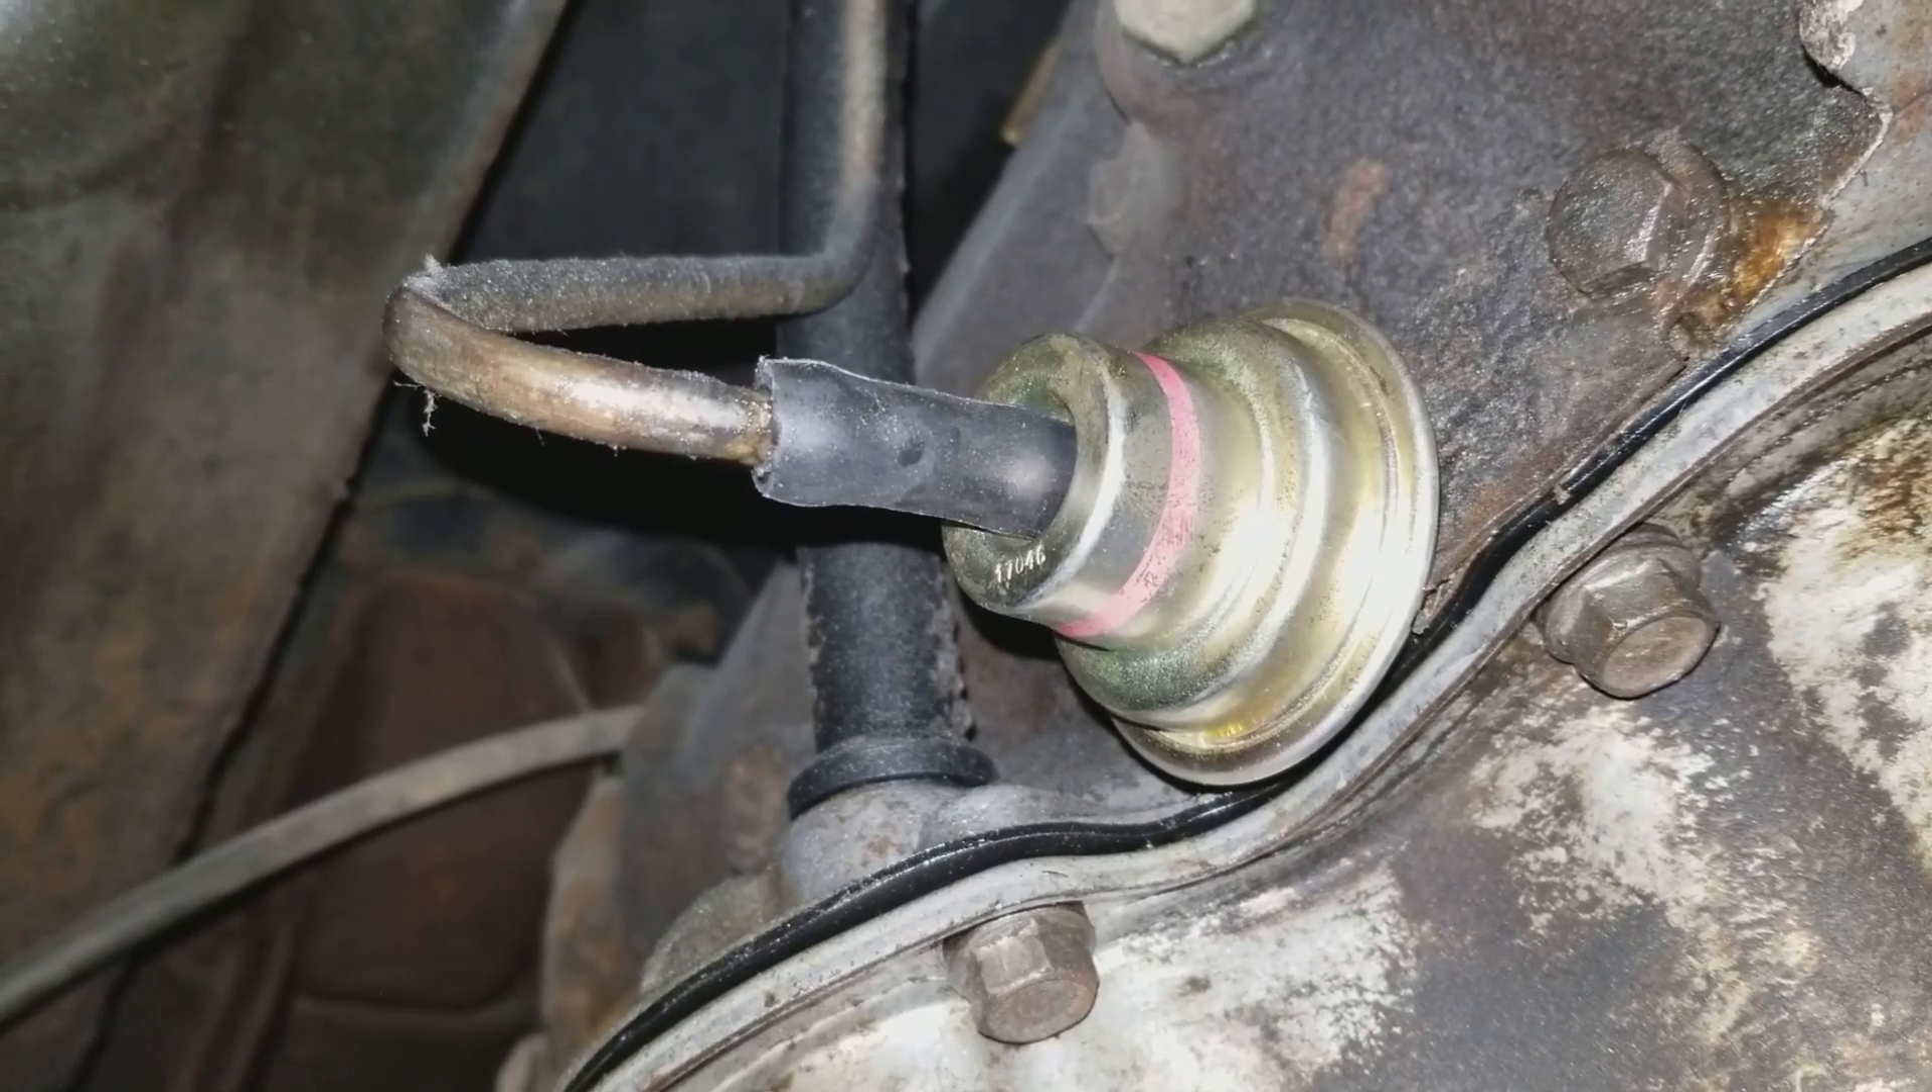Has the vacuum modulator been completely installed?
Yes.